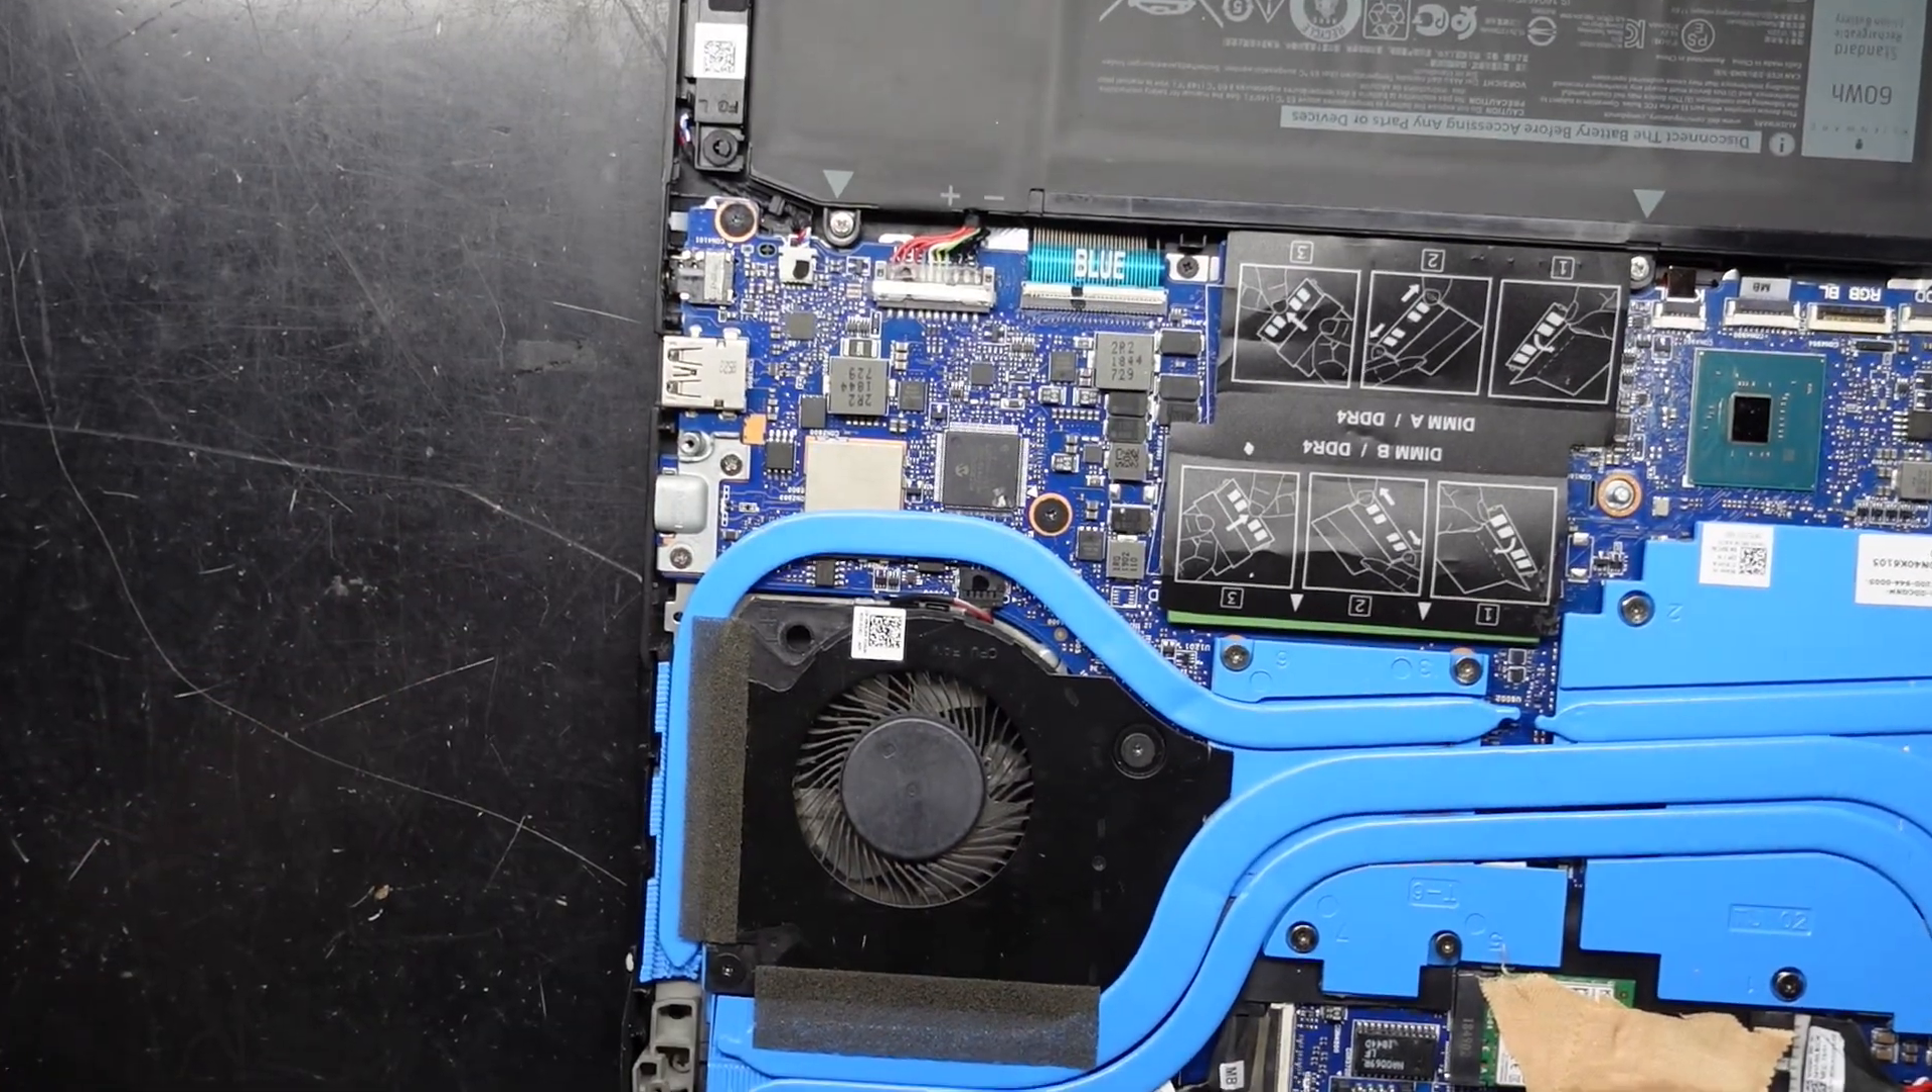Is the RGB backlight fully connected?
No.